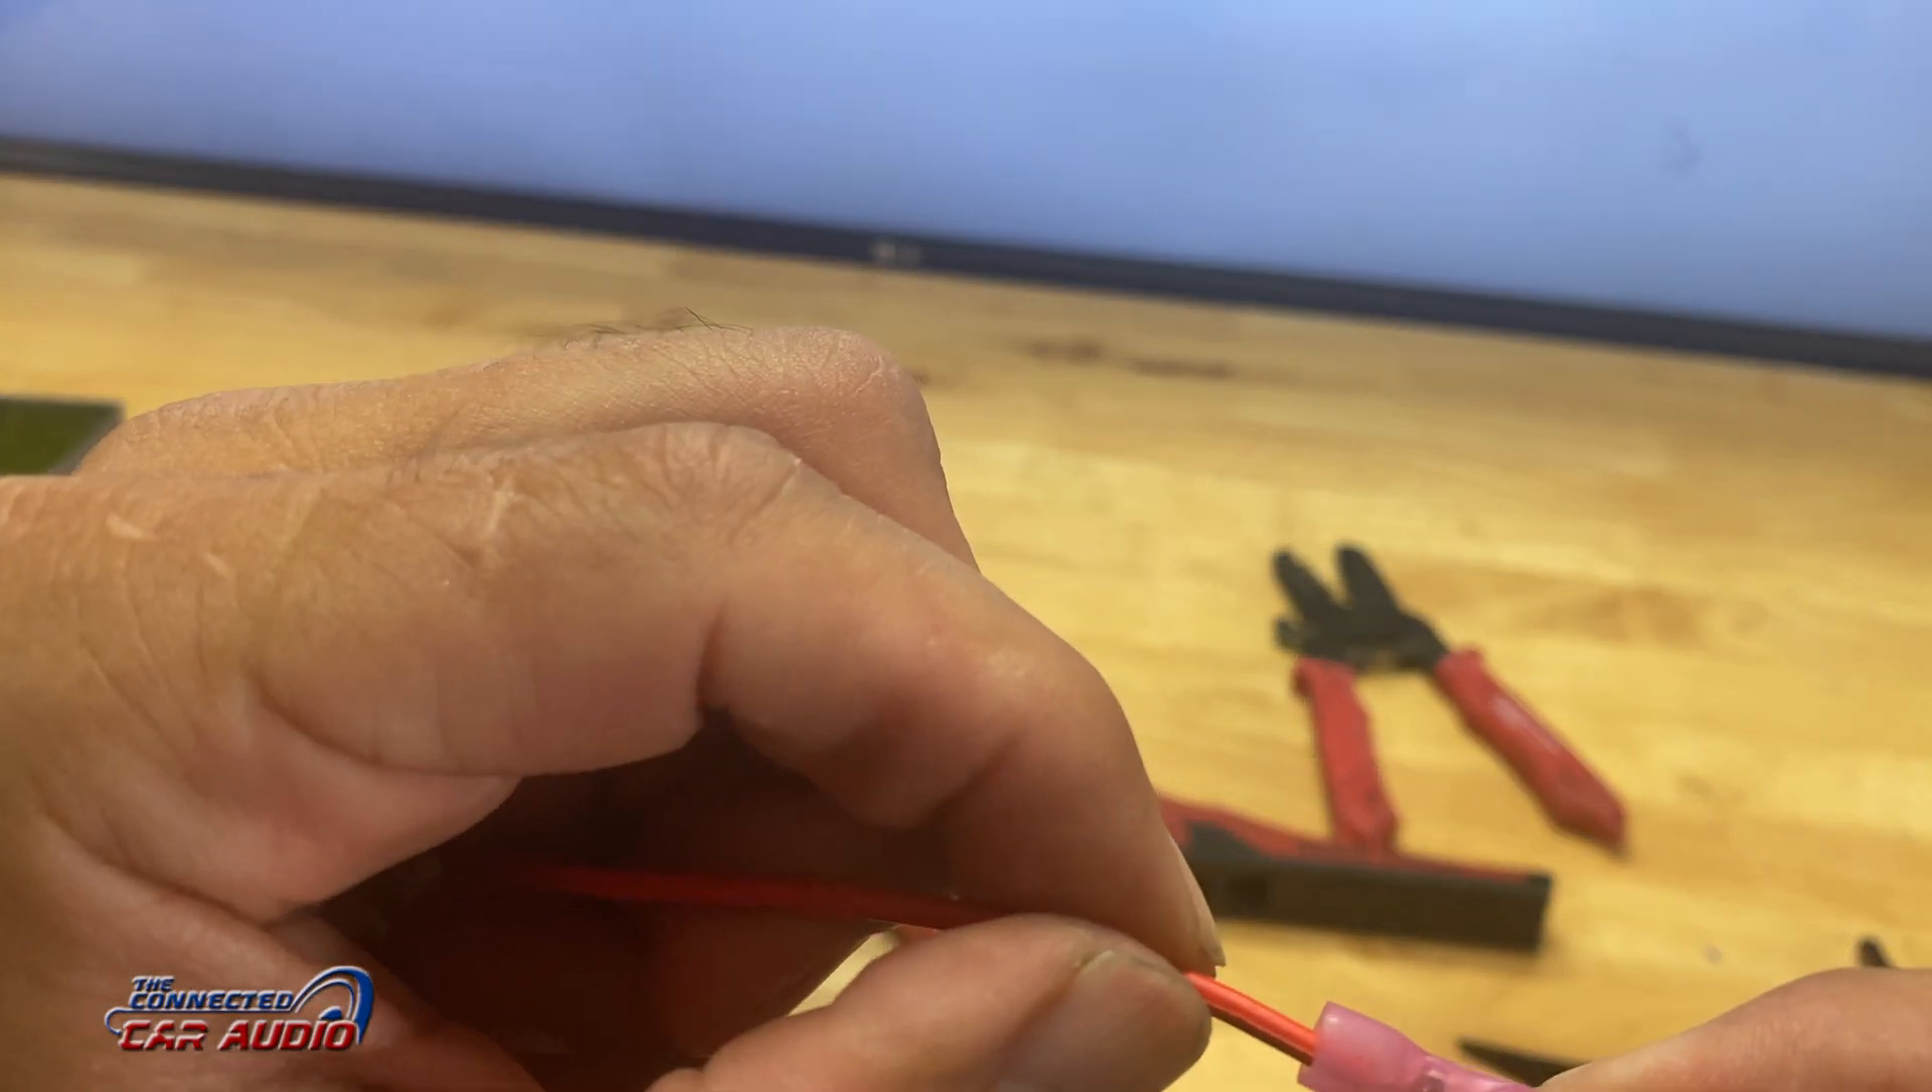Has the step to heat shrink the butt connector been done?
No.